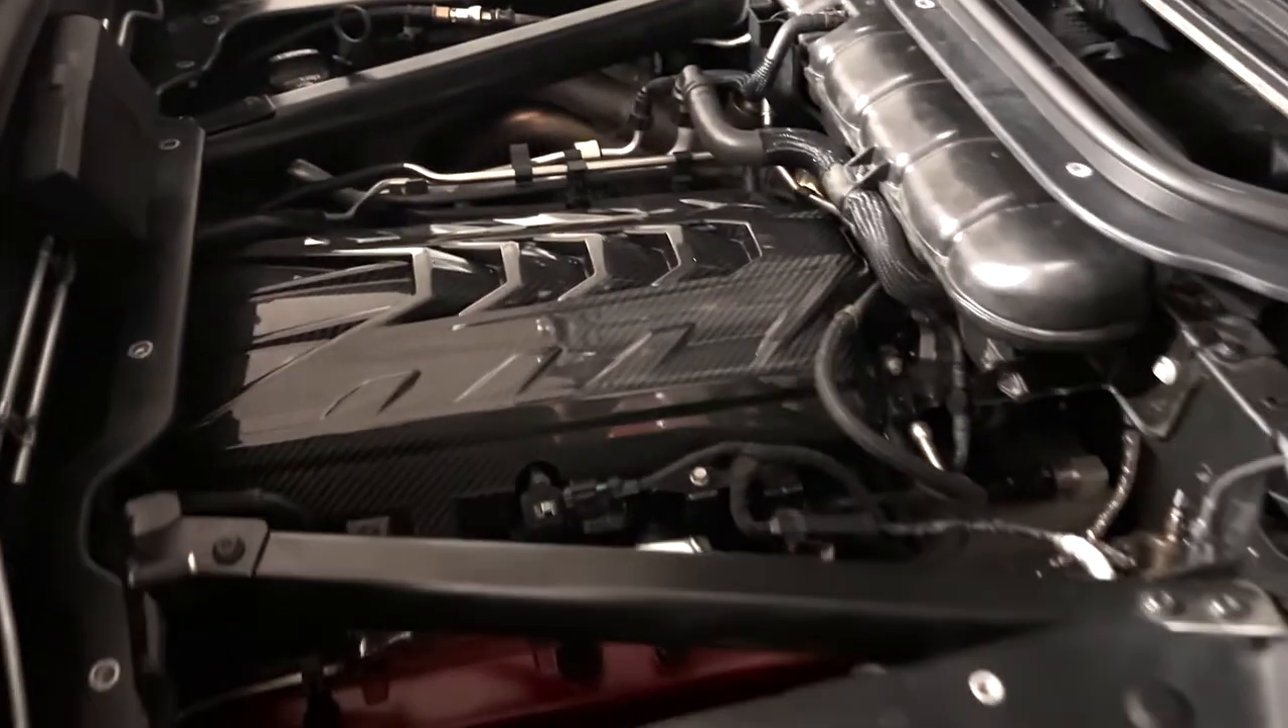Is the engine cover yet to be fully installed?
No.